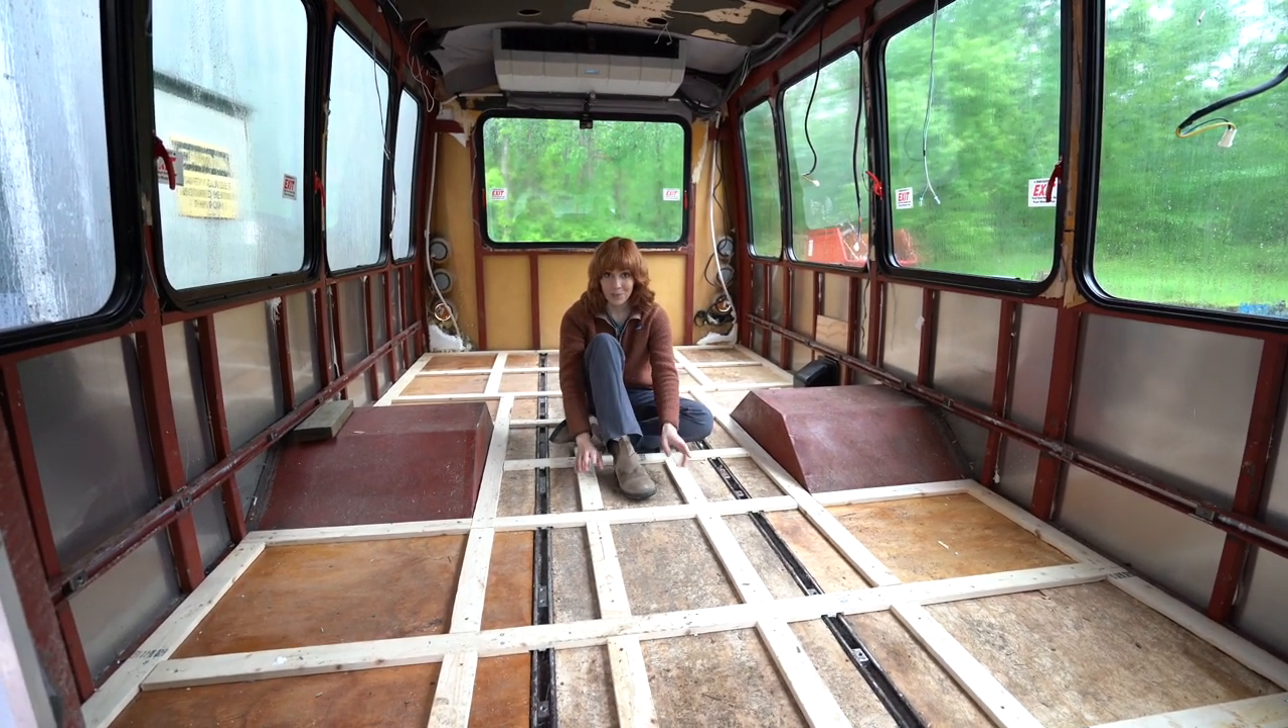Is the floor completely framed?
Yes.